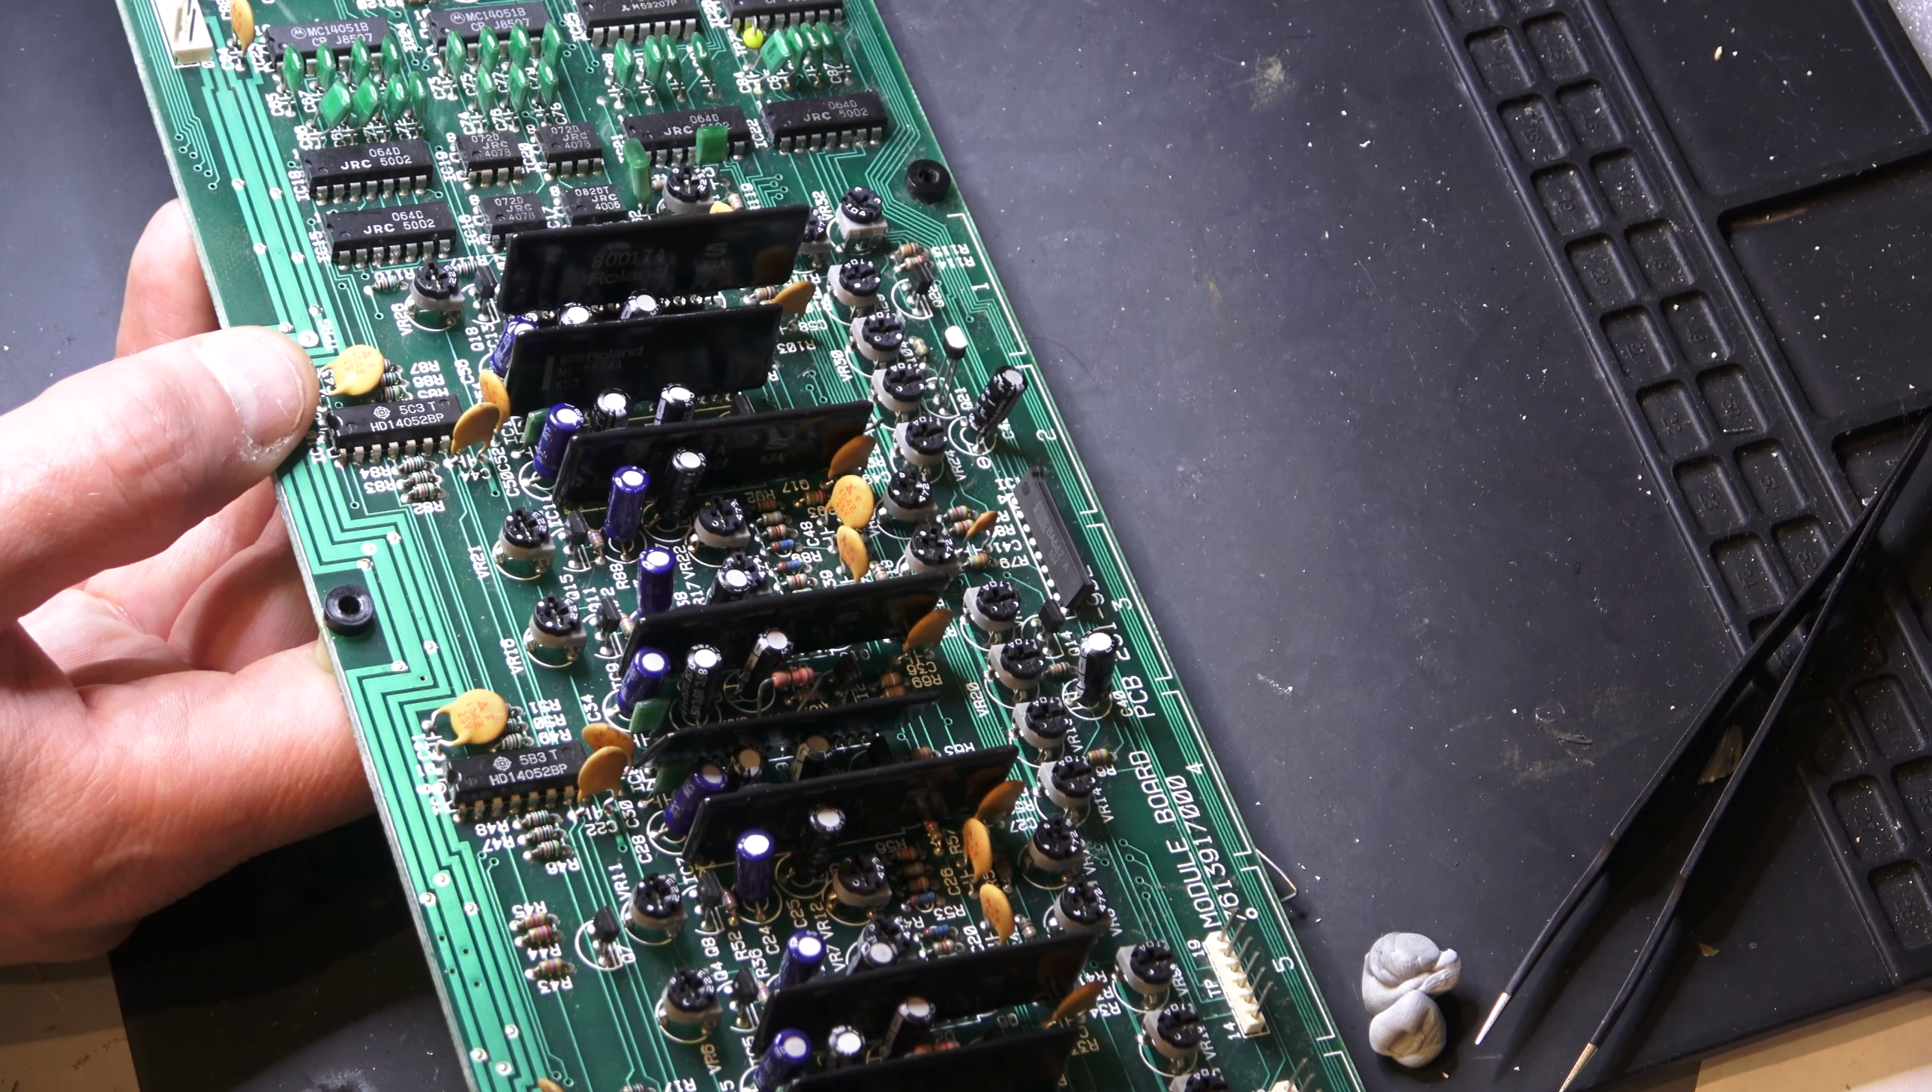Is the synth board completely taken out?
Yes.